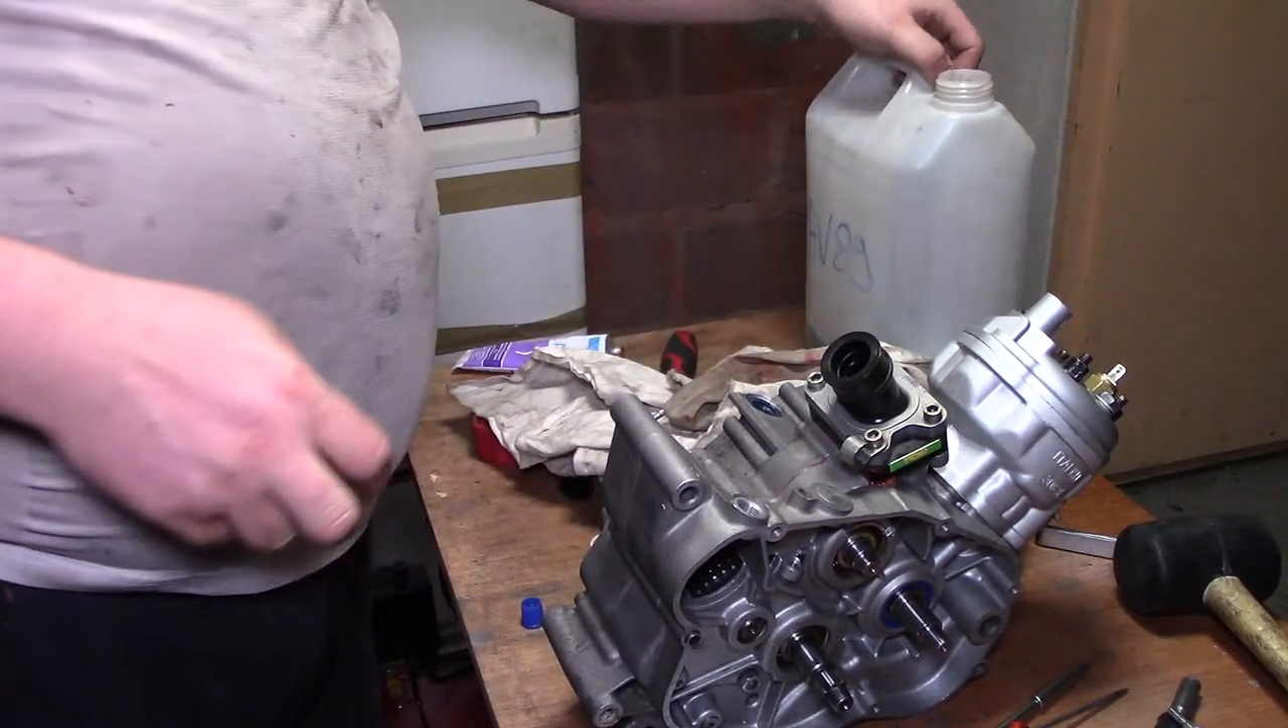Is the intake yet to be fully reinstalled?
No.